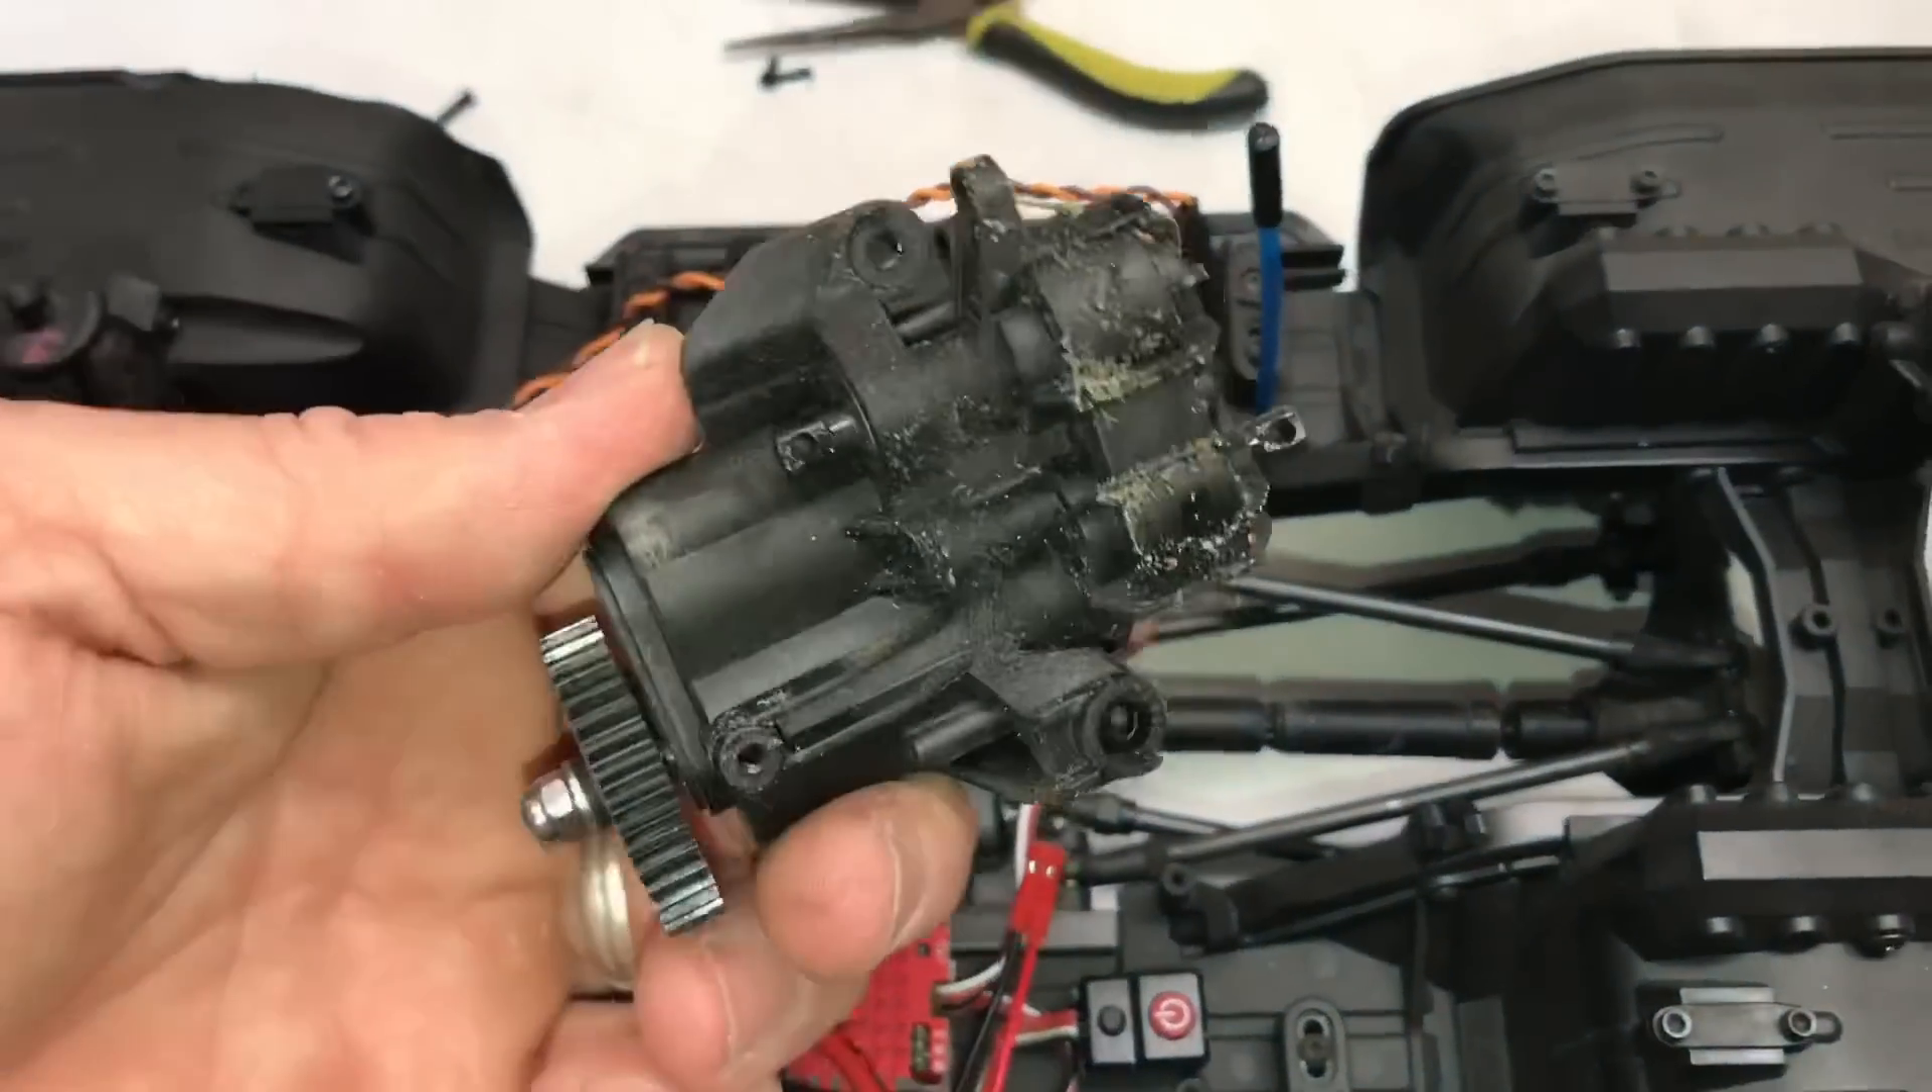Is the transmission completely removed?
Yes.